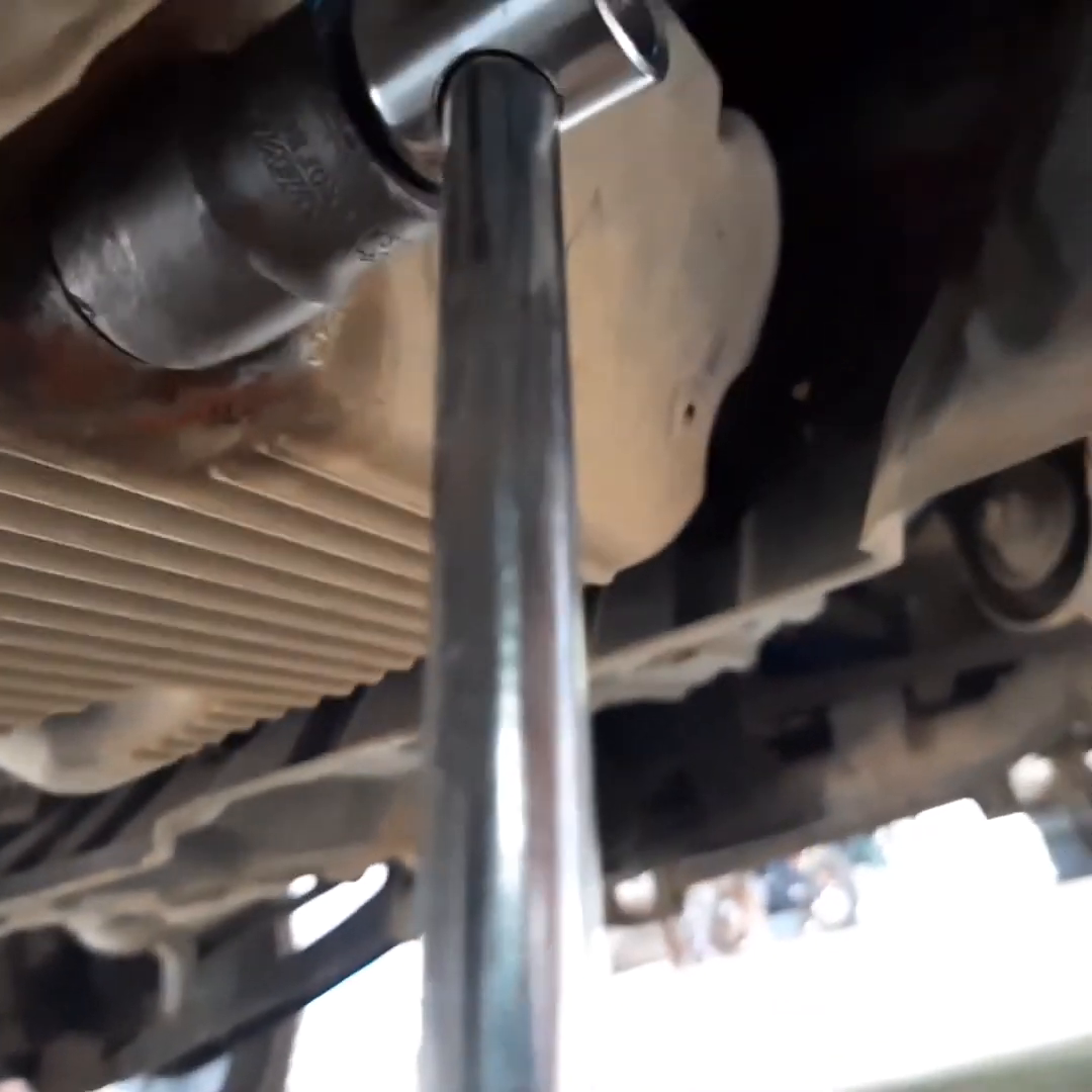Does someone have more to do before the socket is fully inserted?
No.